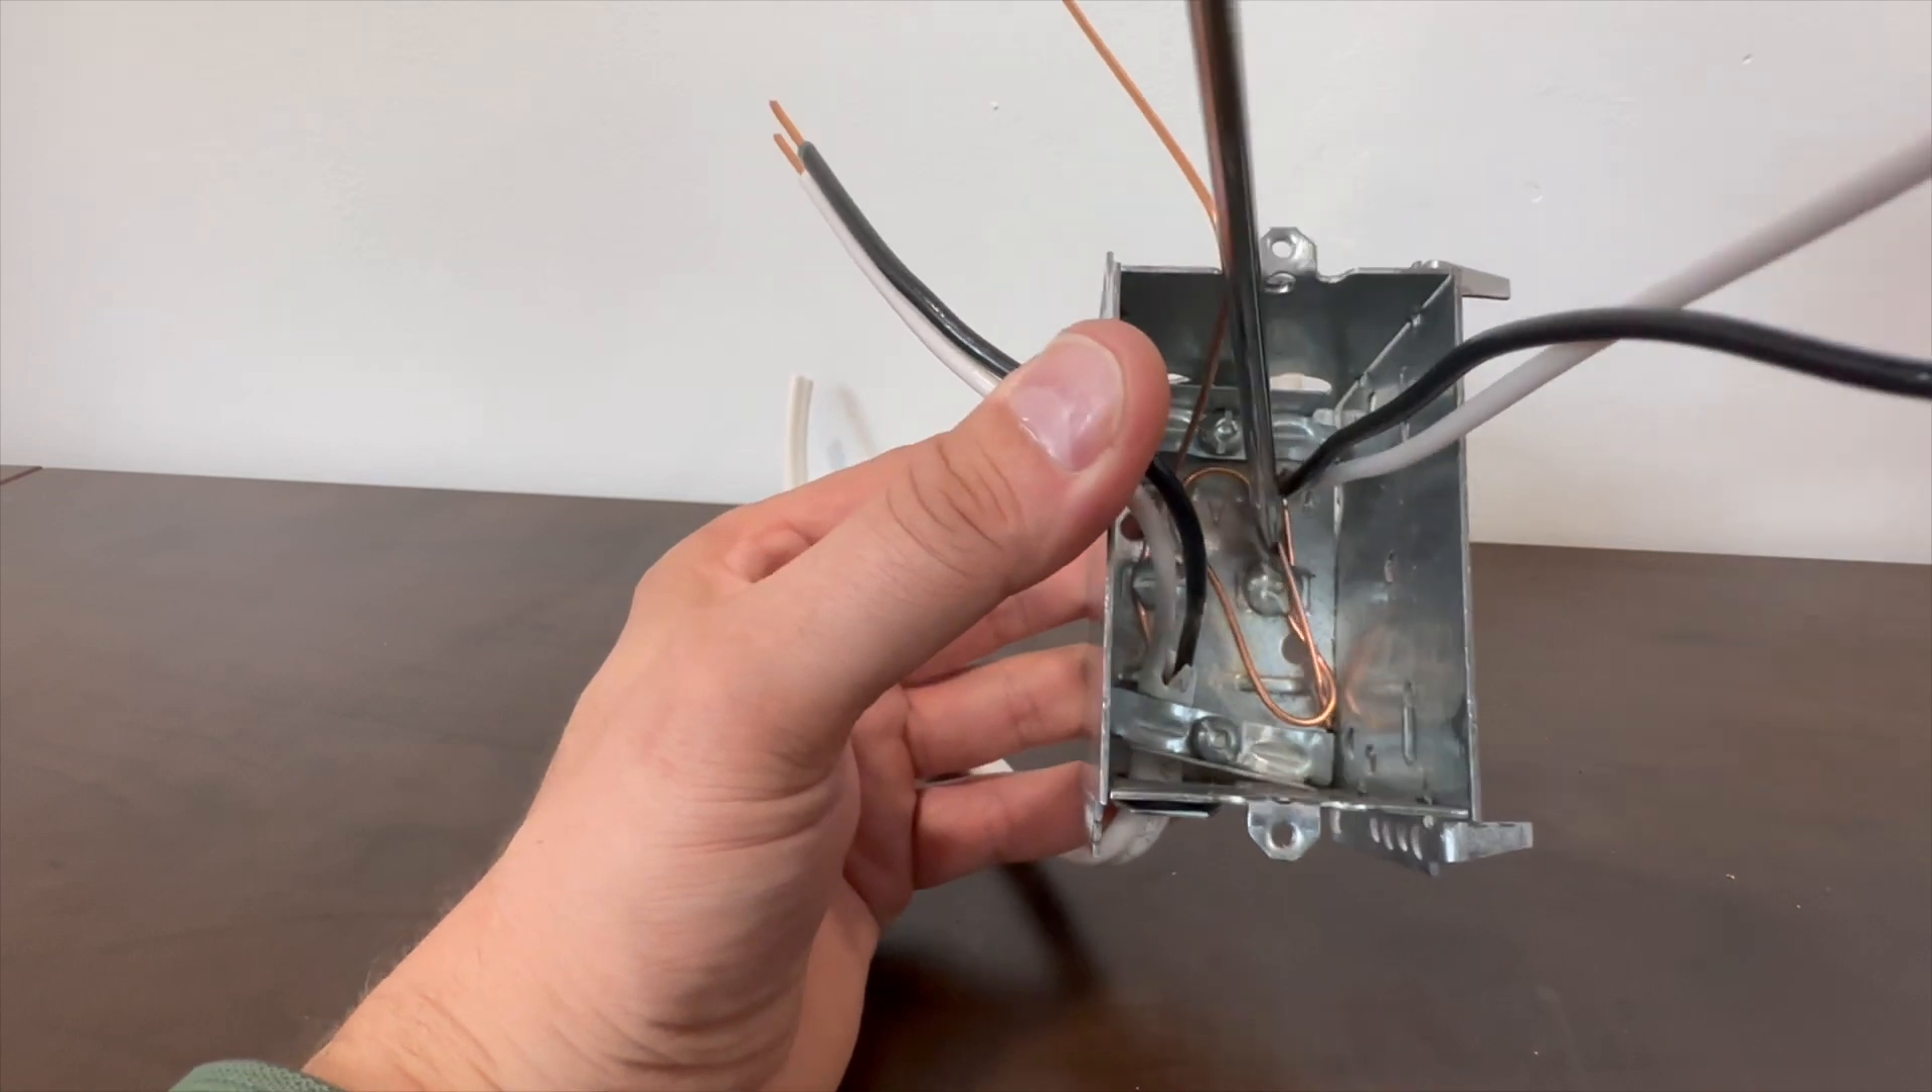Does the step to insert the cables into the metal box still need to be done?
No.